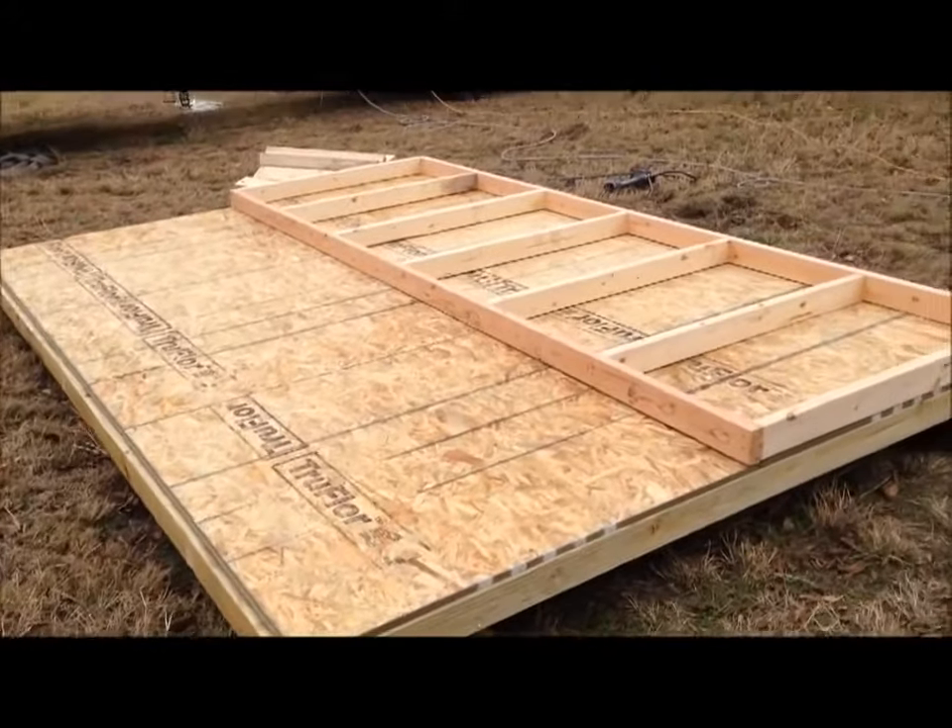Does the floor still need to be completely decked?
No.